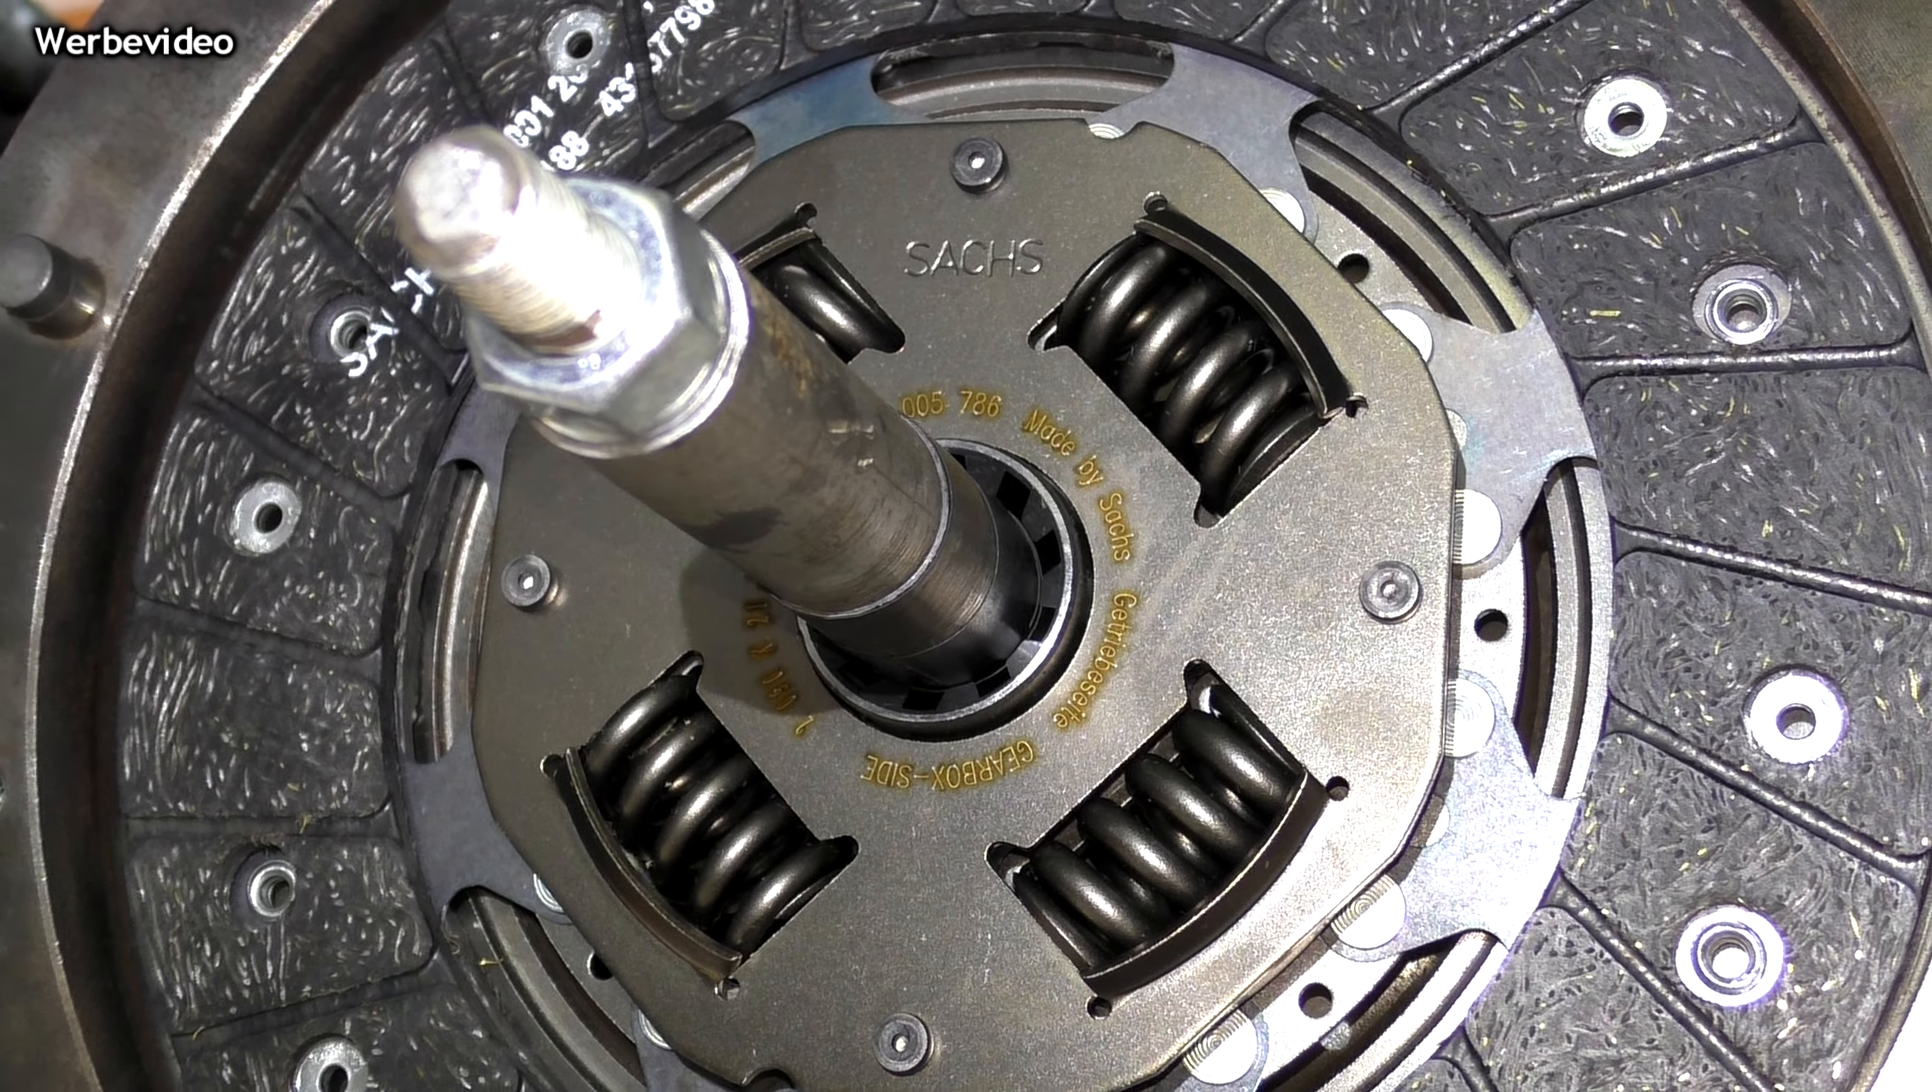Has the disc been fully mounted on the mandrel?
Yes.